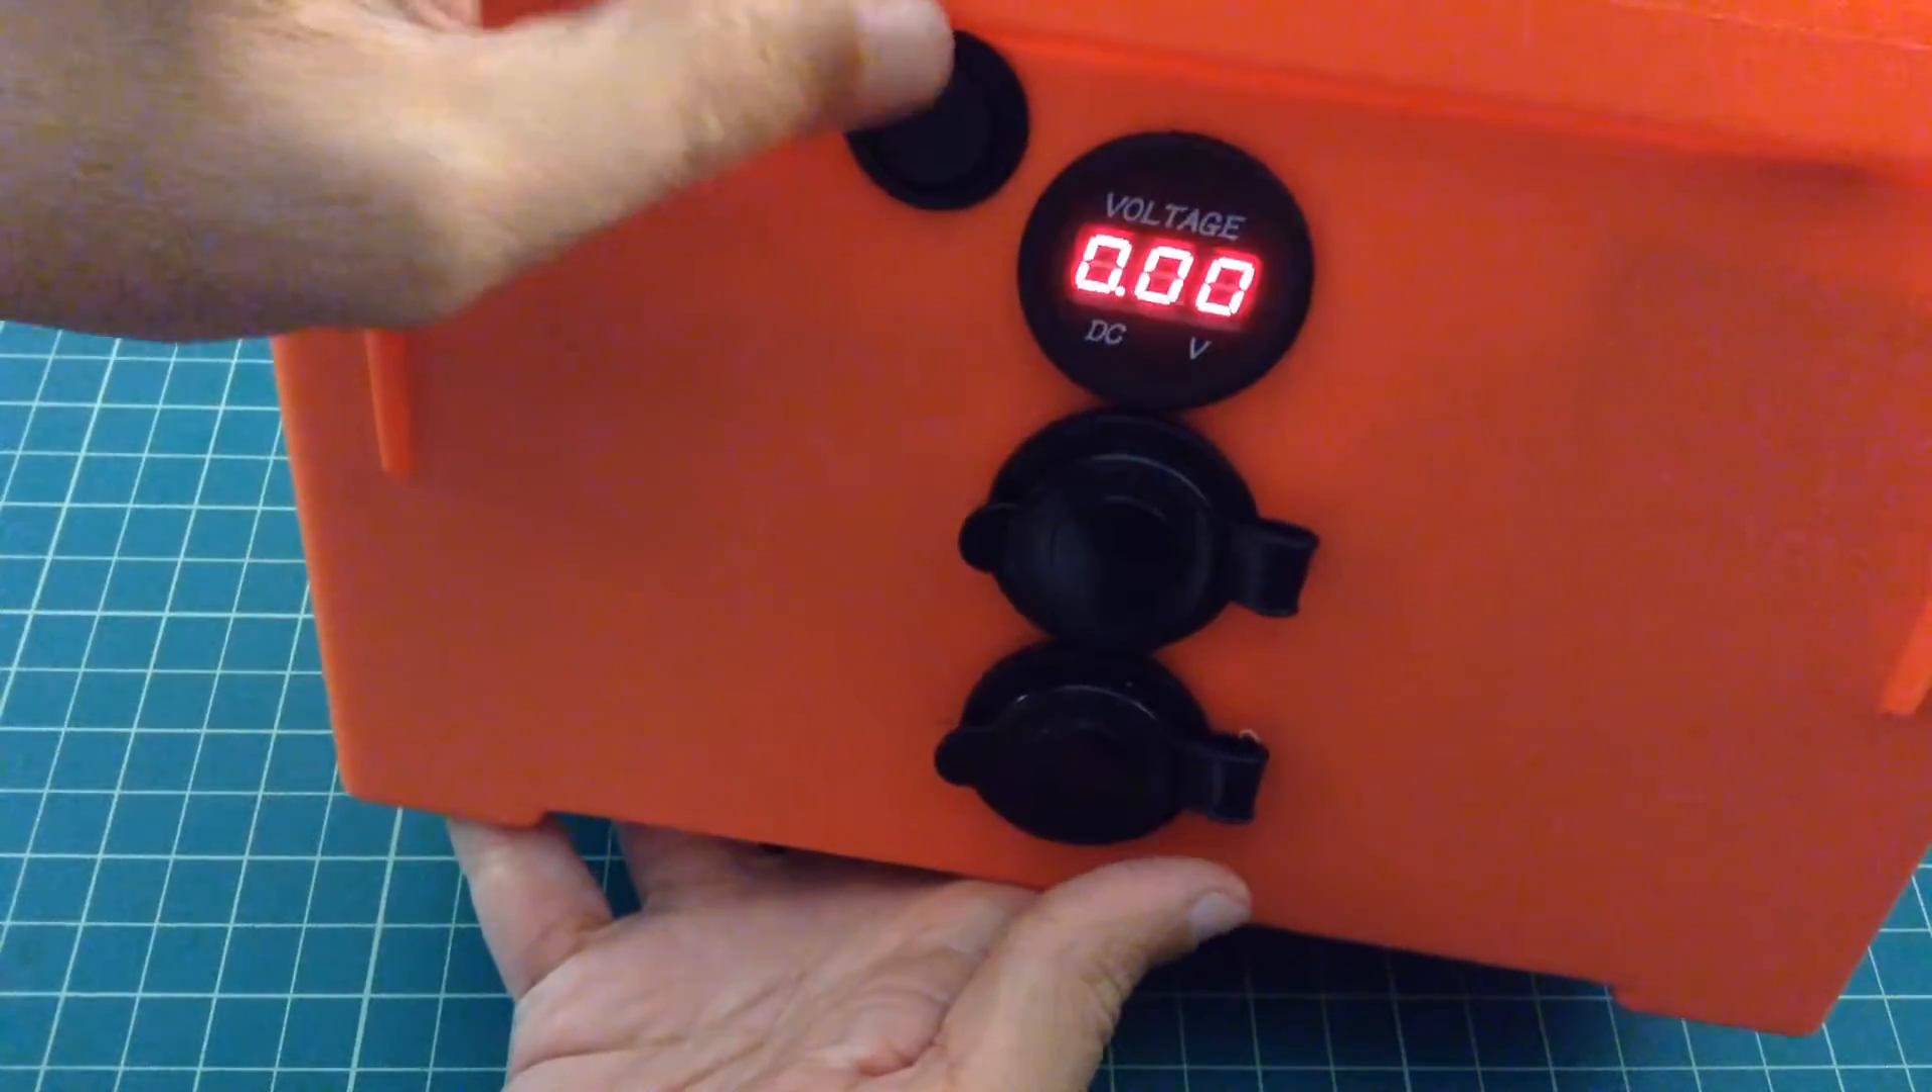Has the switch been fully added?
Yes.